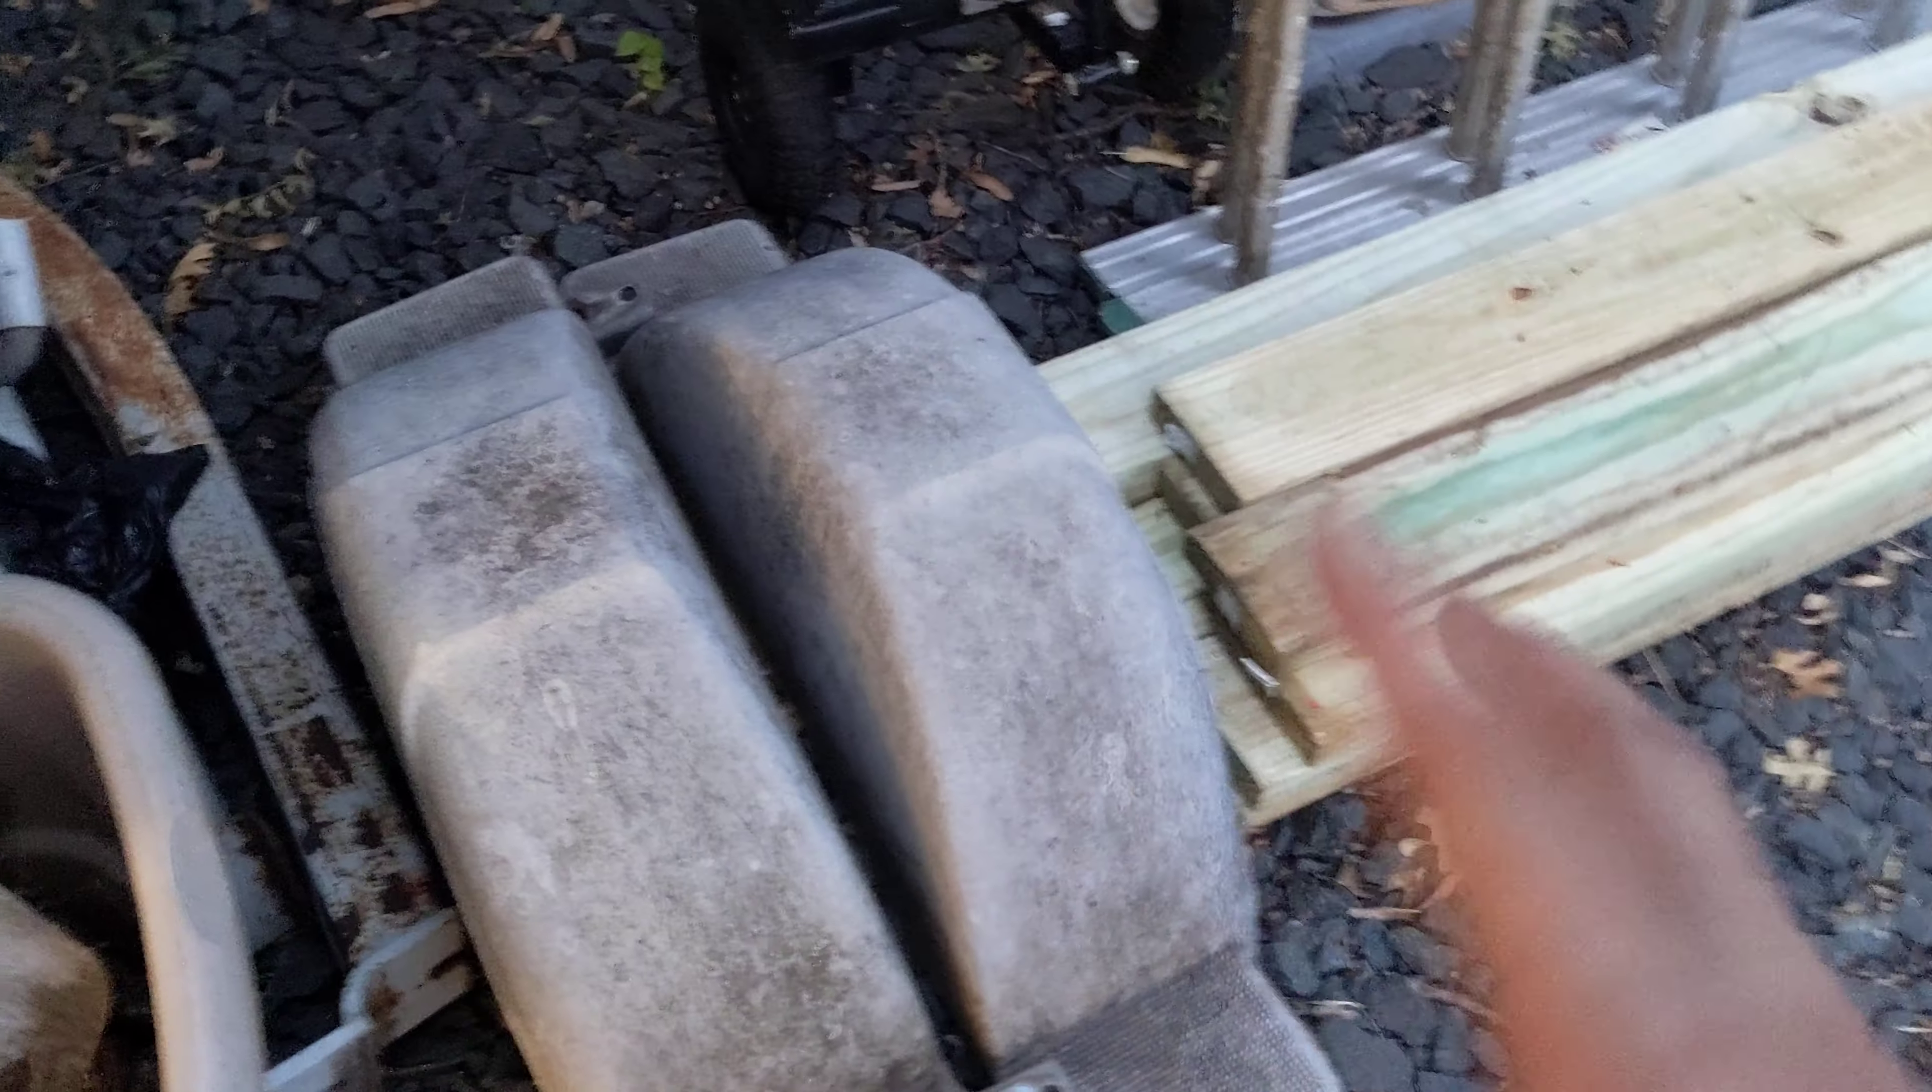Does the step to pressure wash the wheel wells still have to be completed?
Yes.